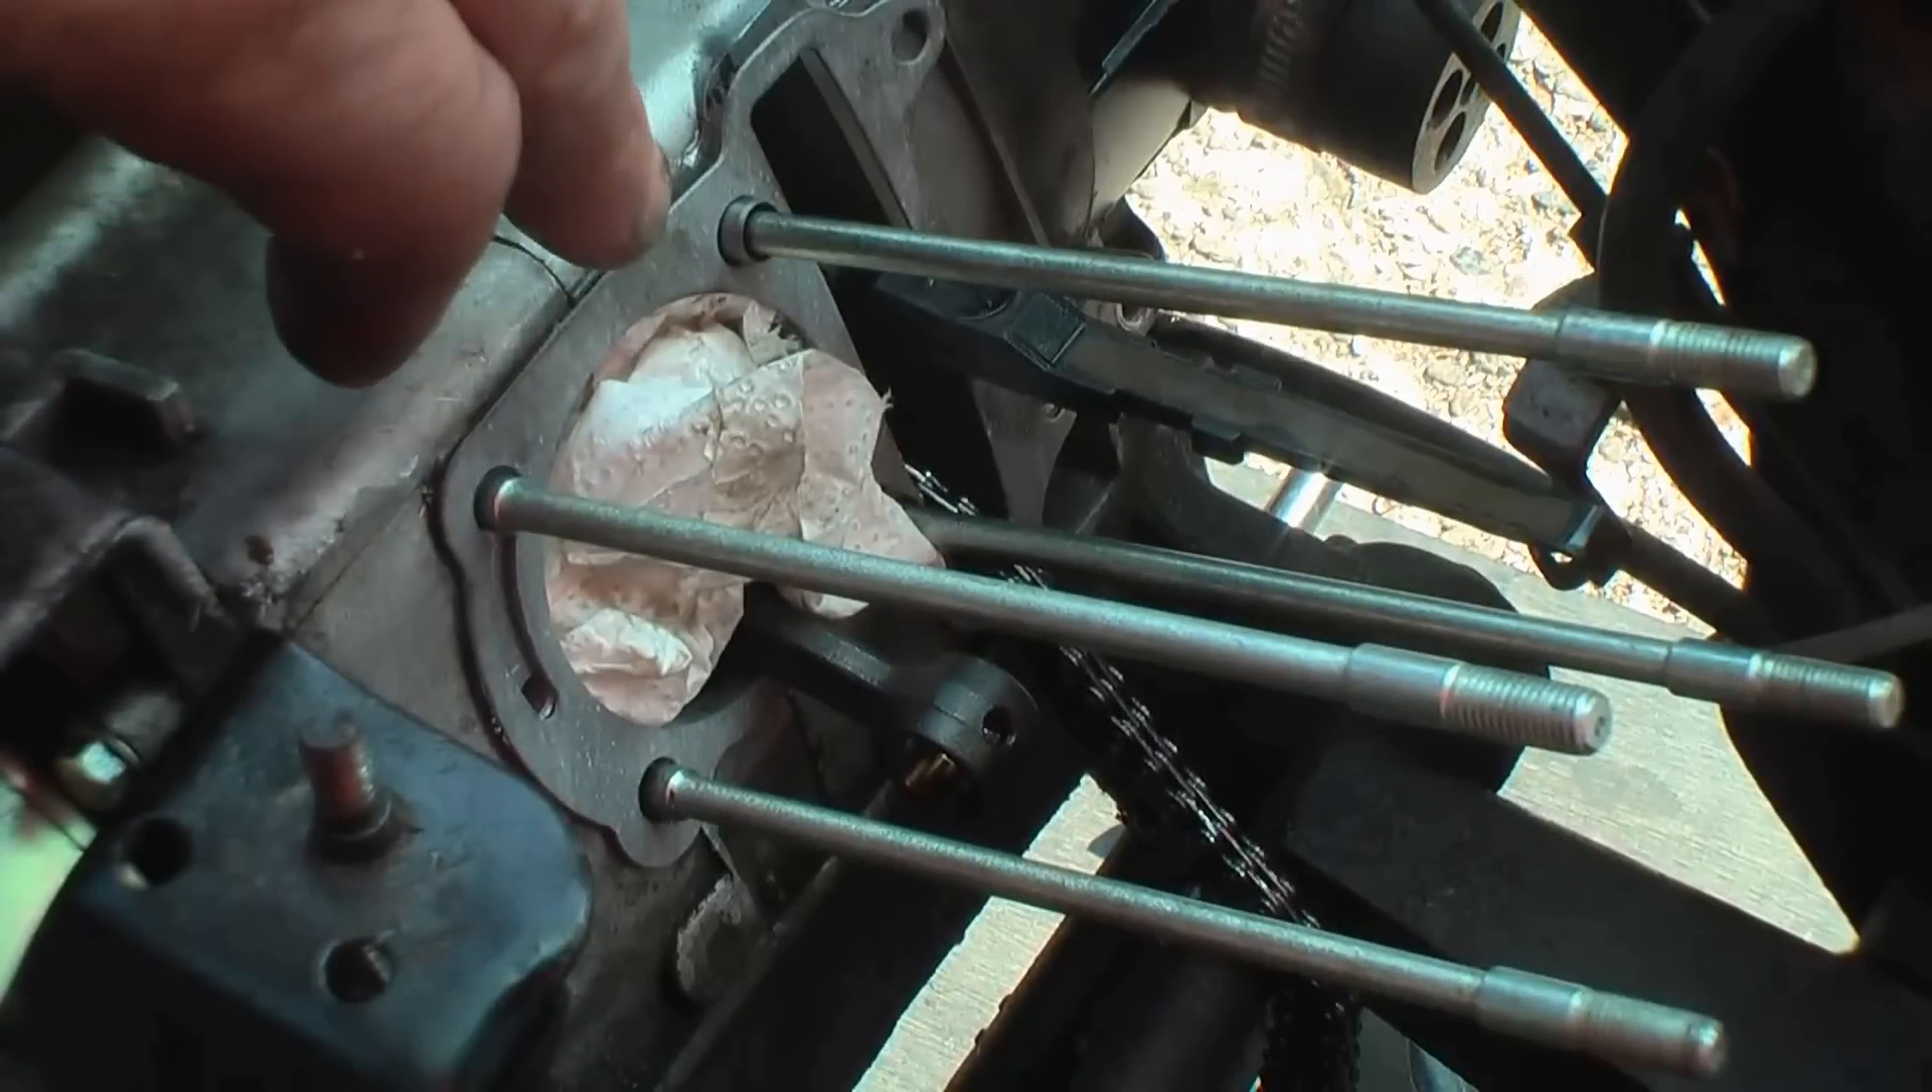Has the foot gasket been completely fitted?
Yes.